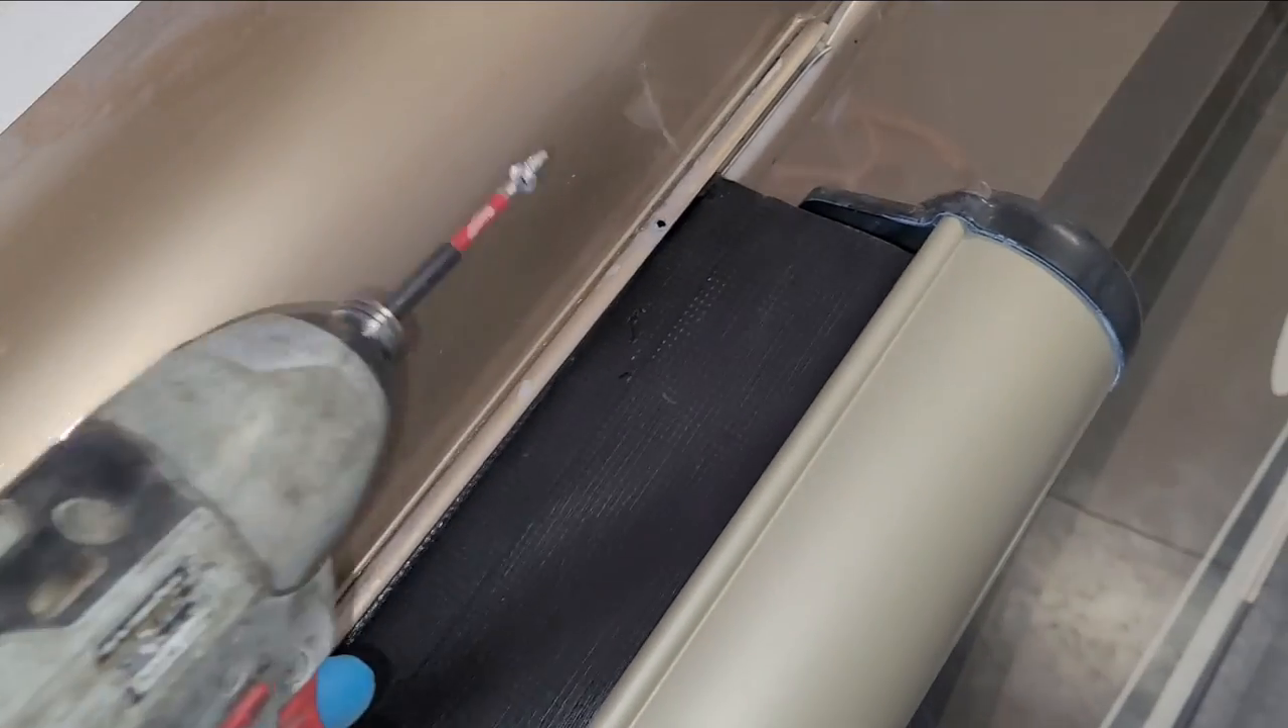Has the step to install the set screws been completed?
No.